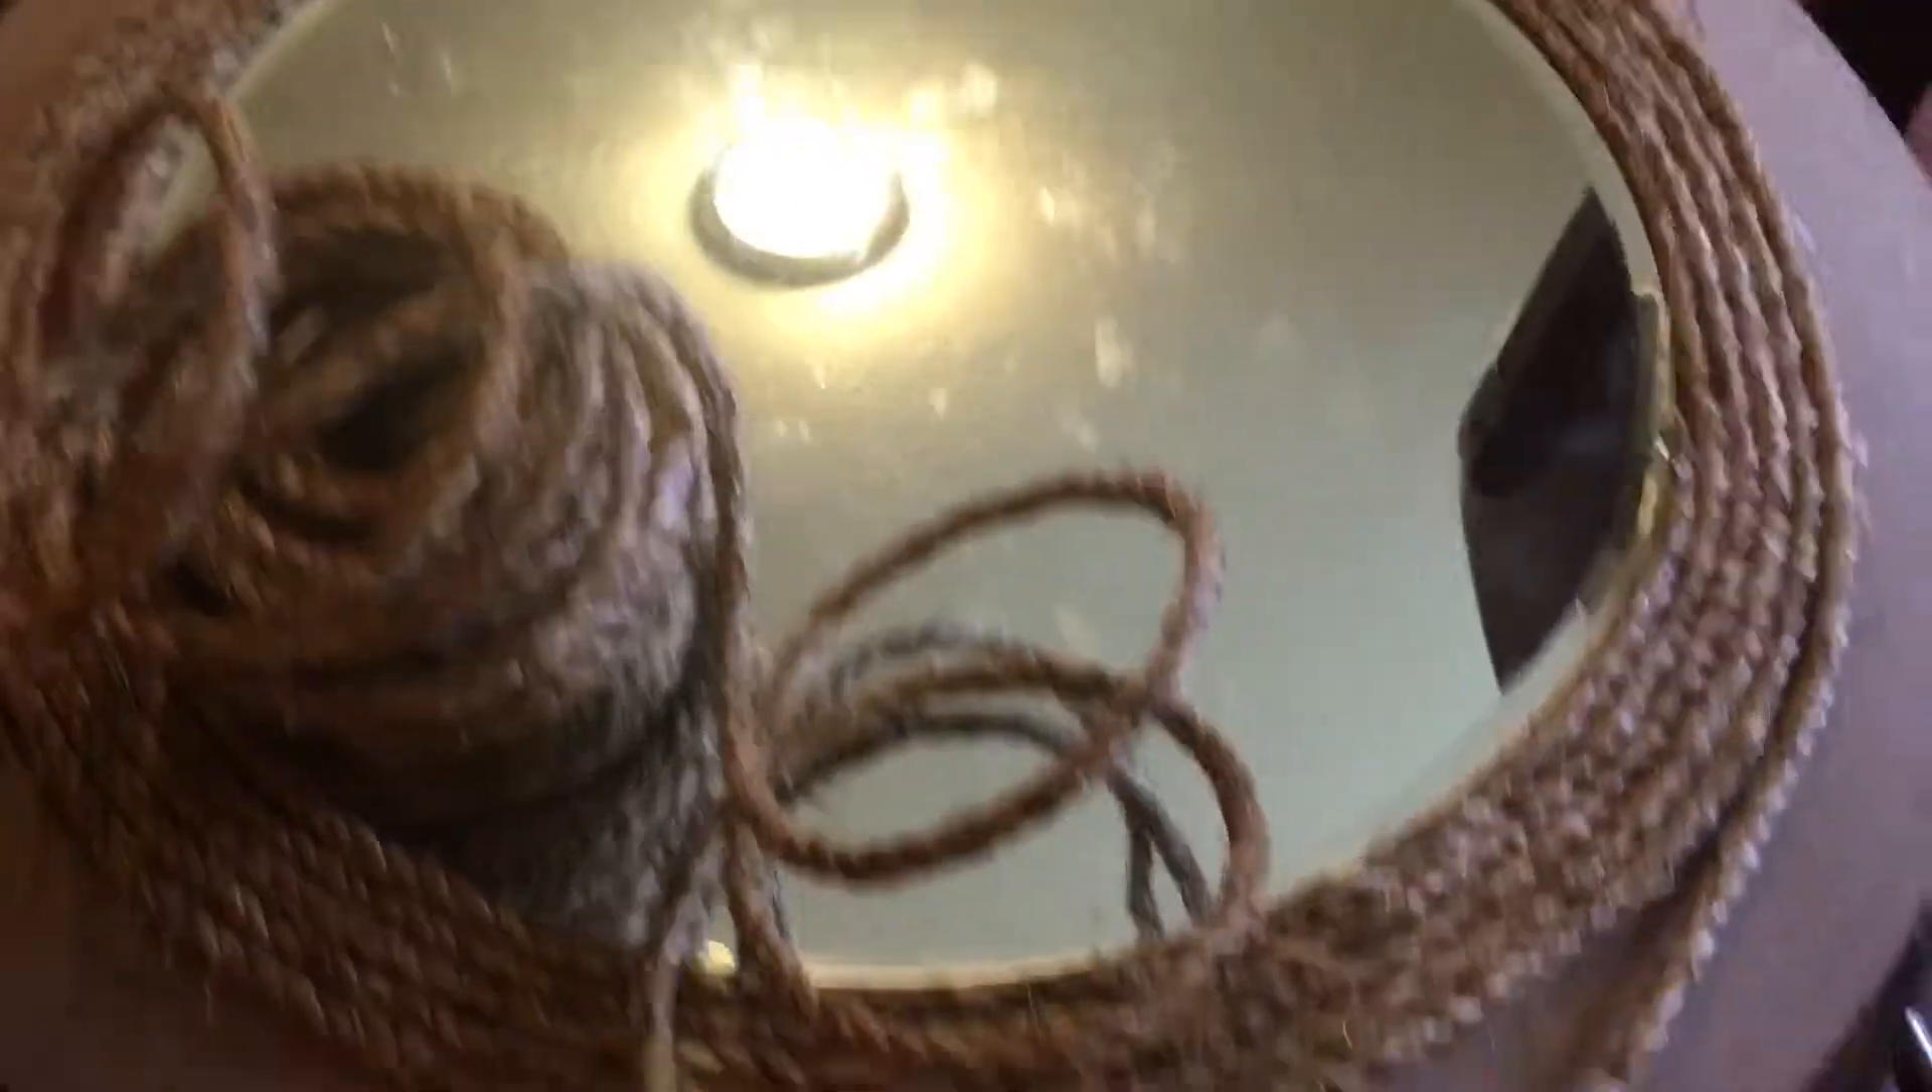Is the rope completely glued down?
No.